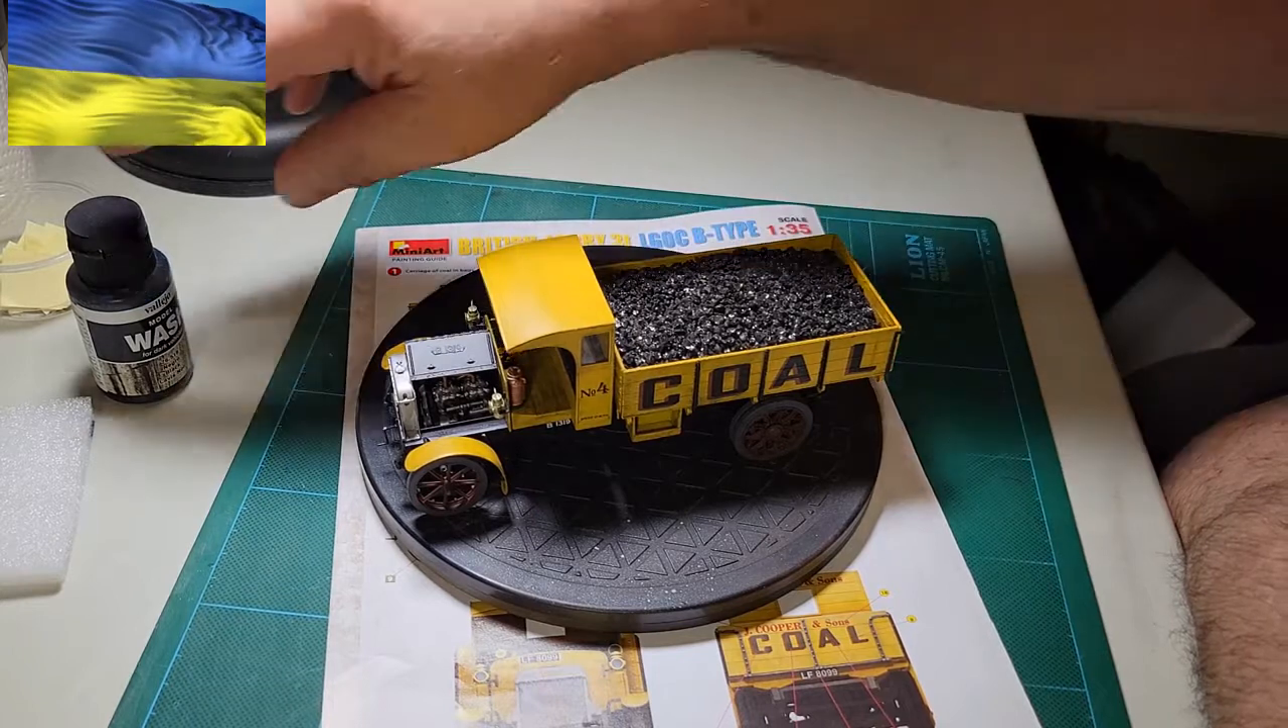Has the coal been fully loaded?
Yes.